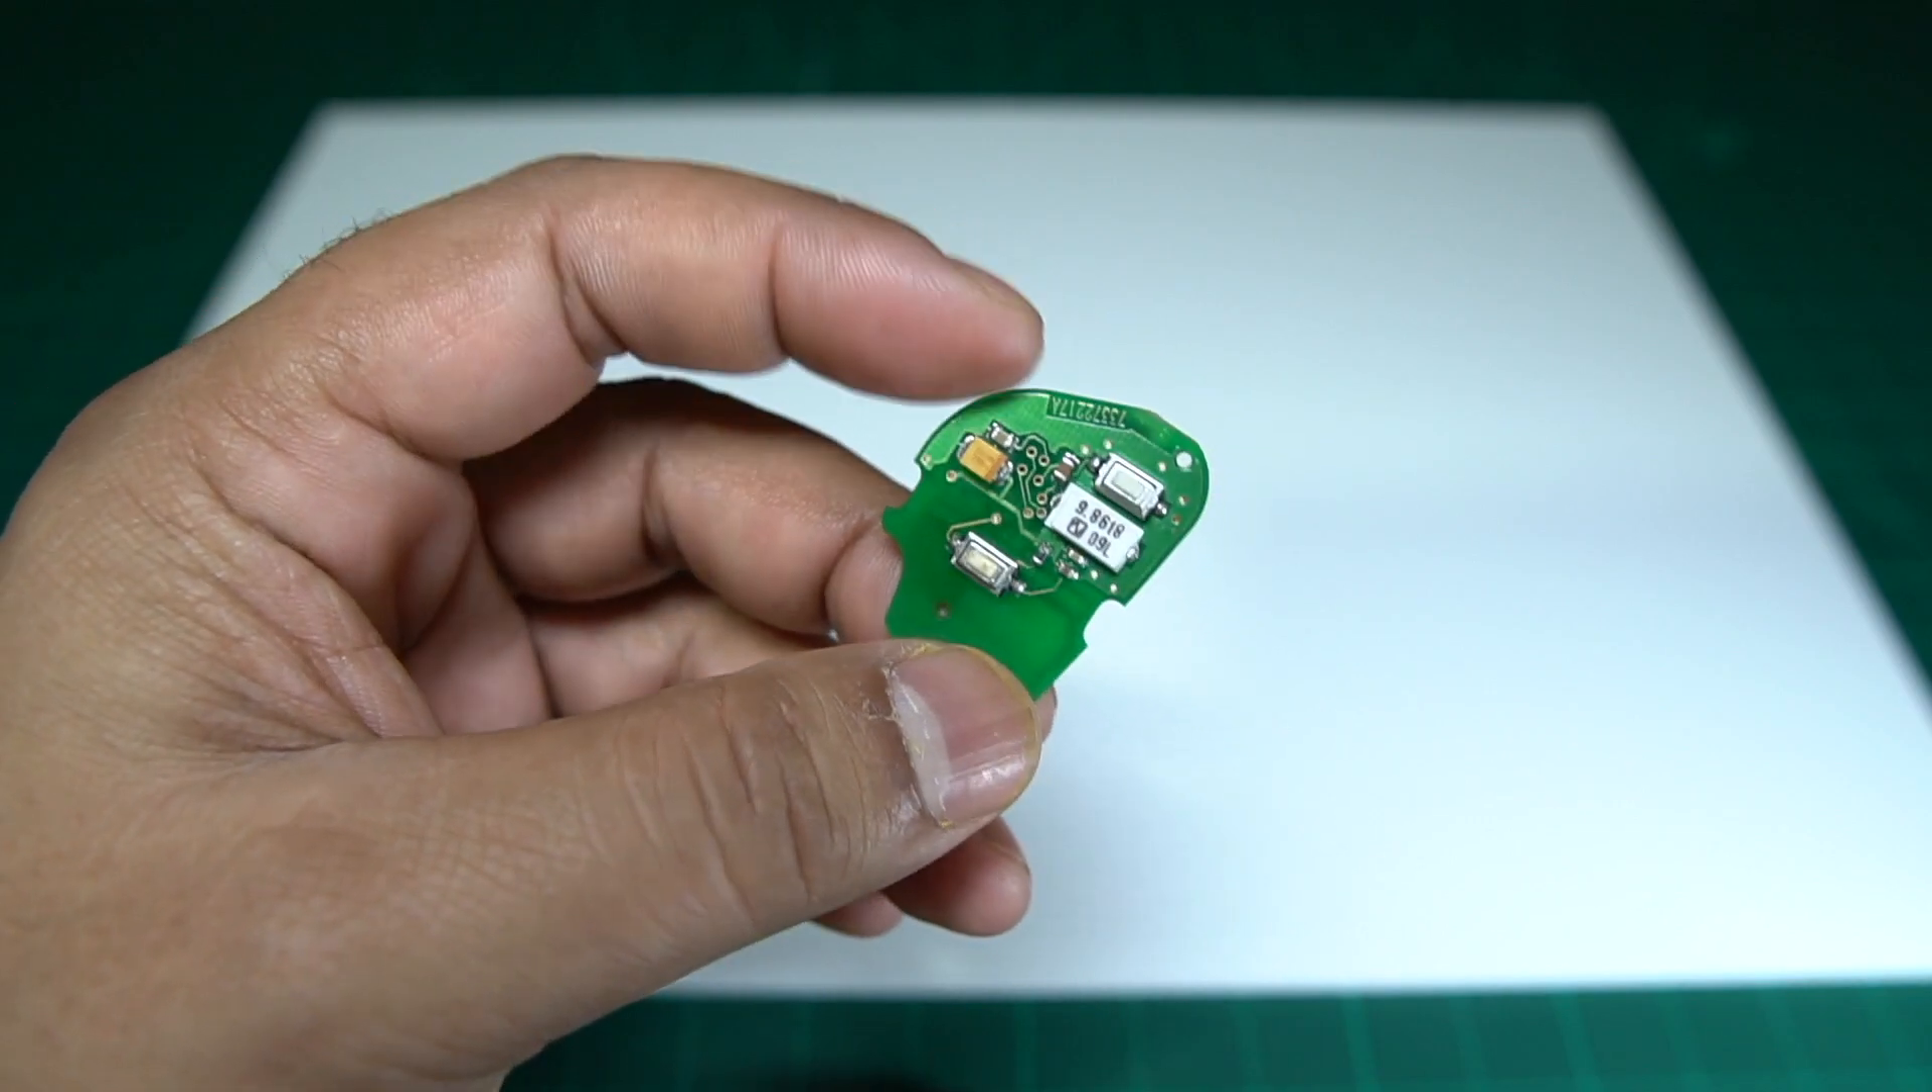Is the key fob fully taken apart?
Yes.